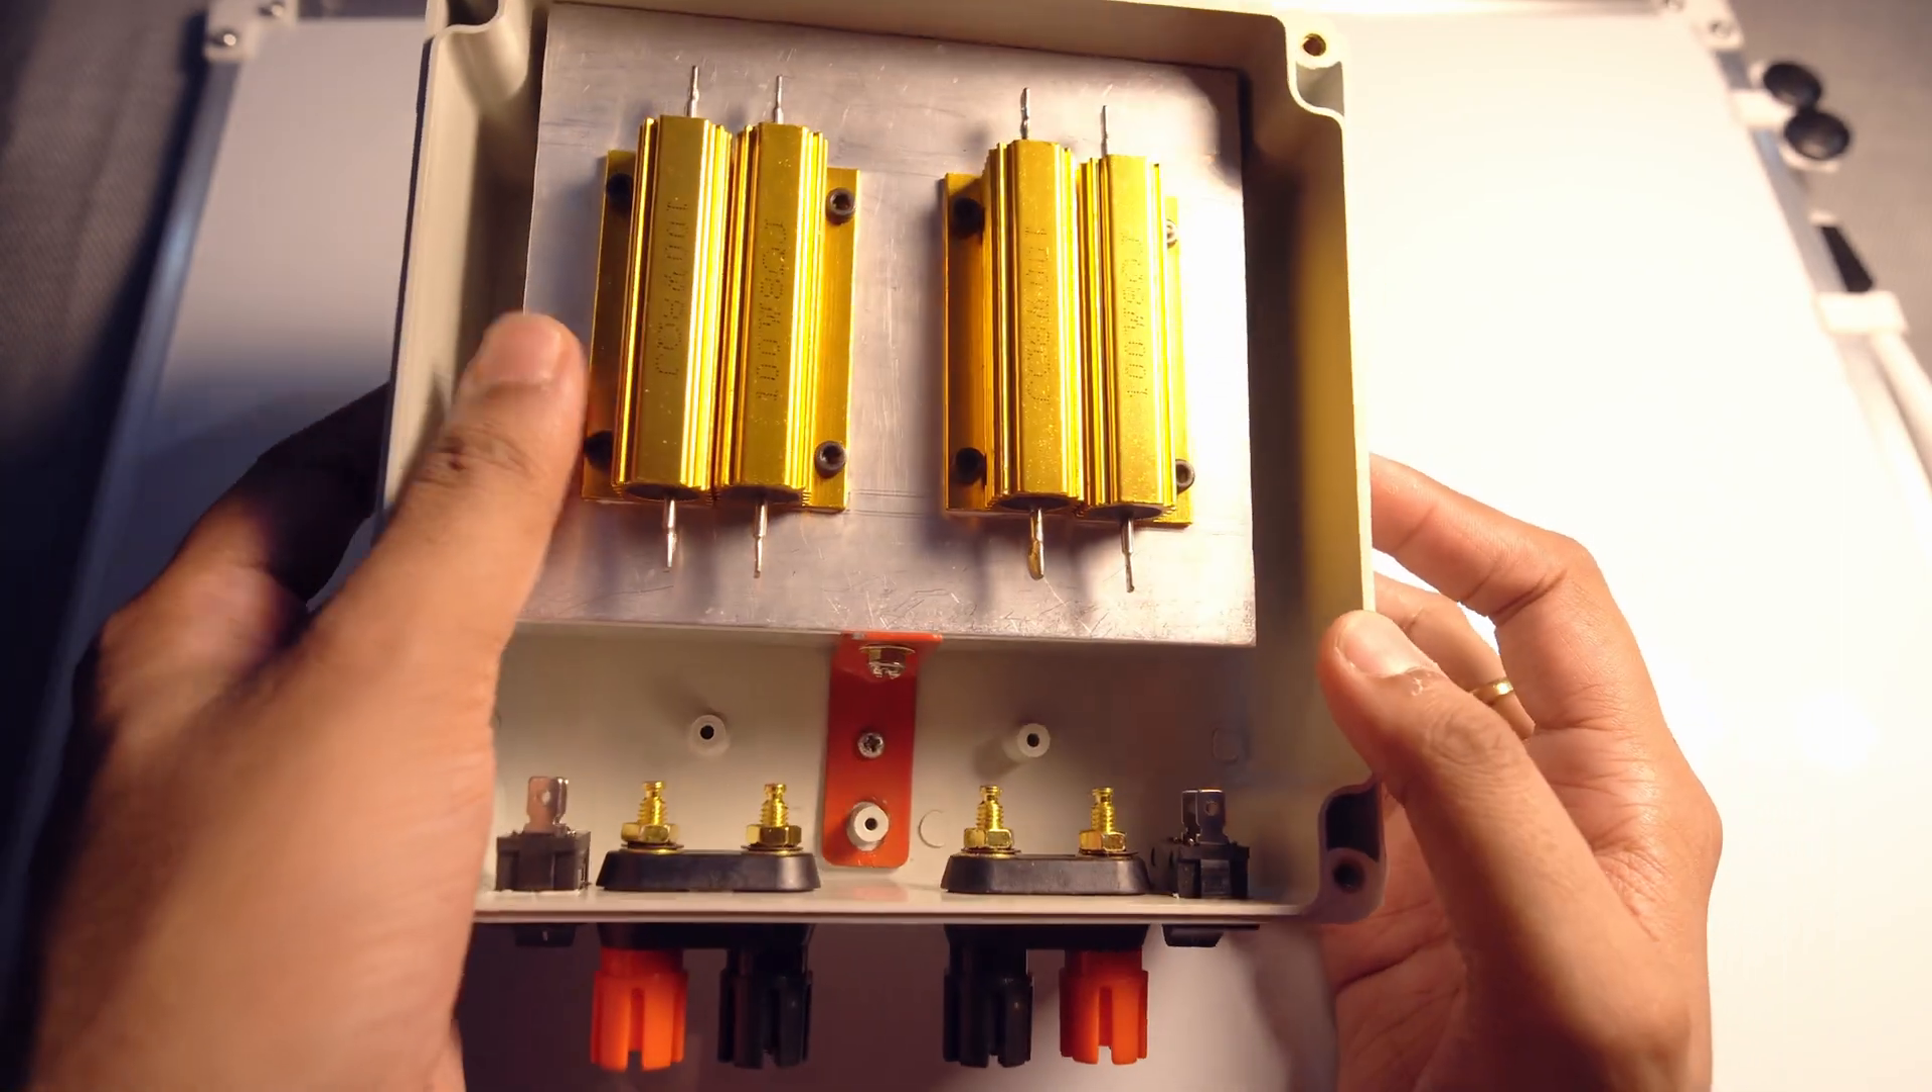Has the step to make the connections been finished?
No.